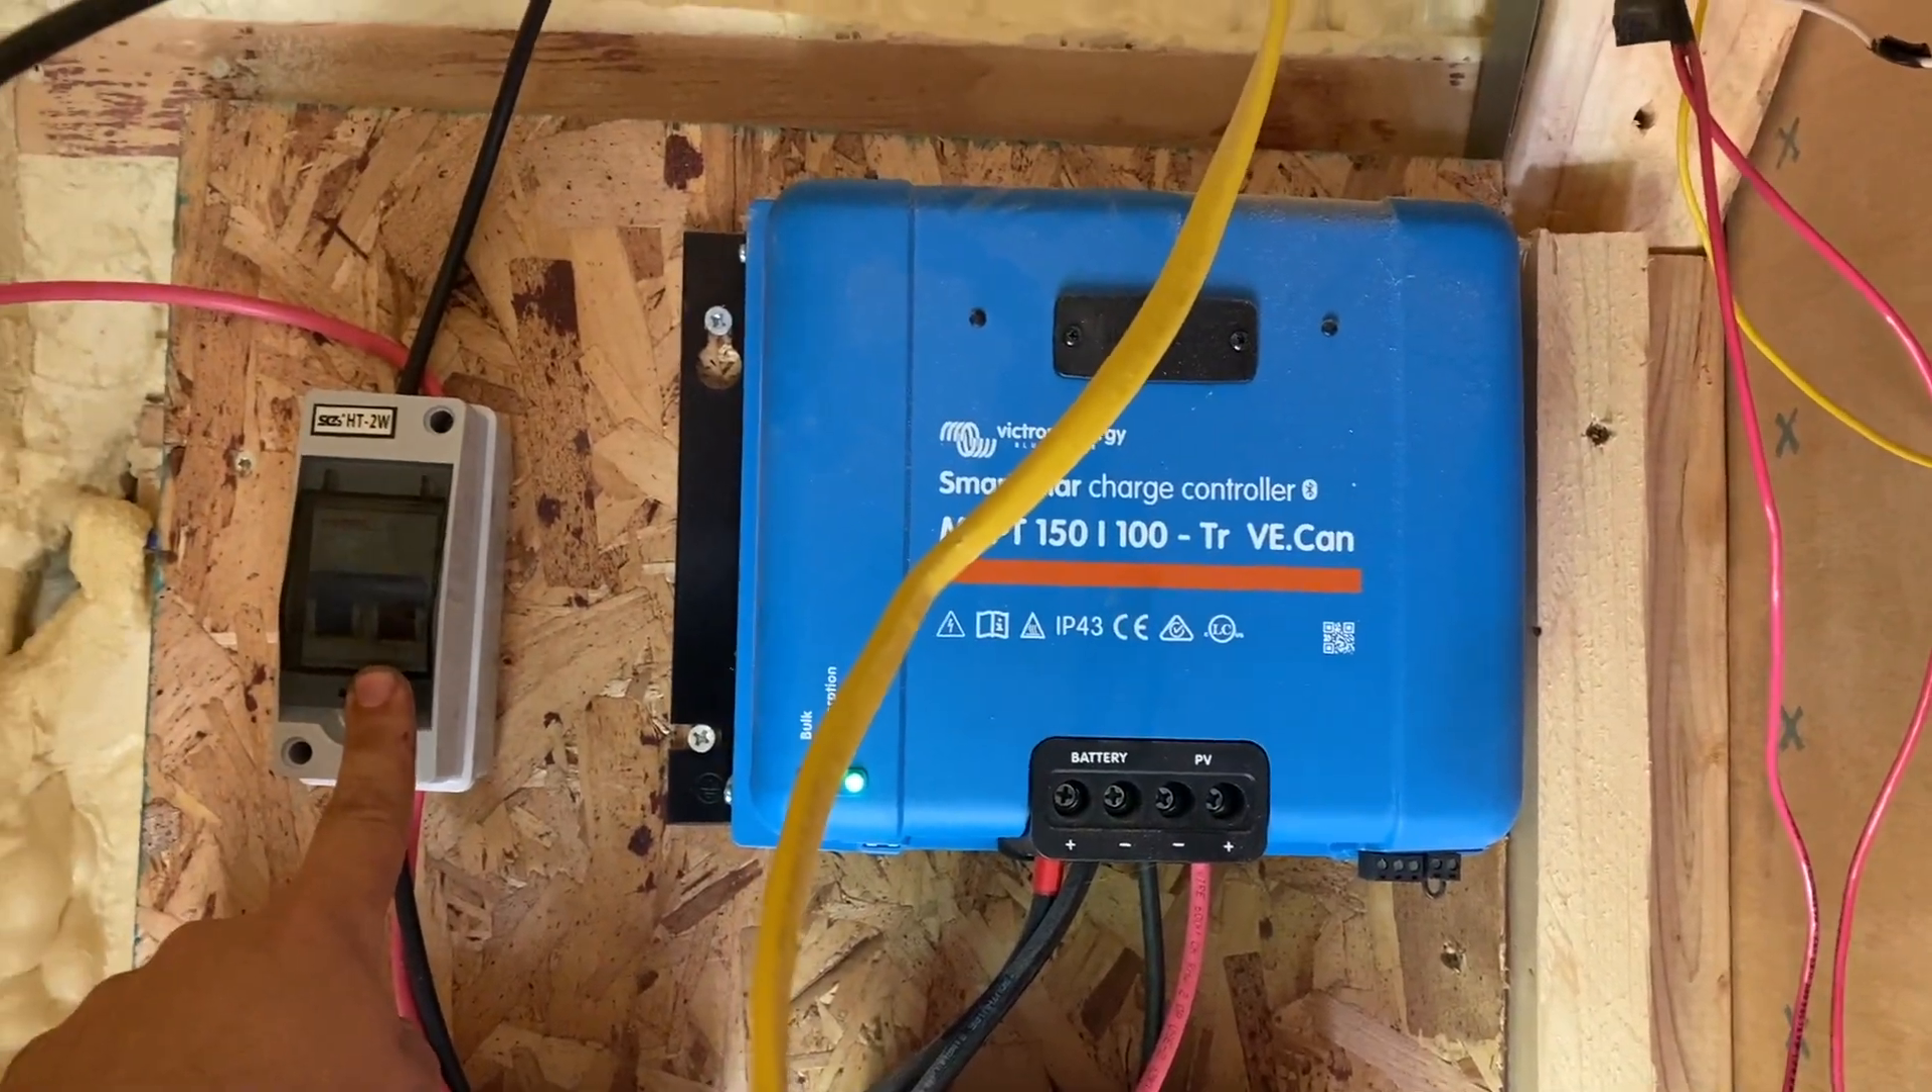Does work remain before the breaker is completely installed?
No.